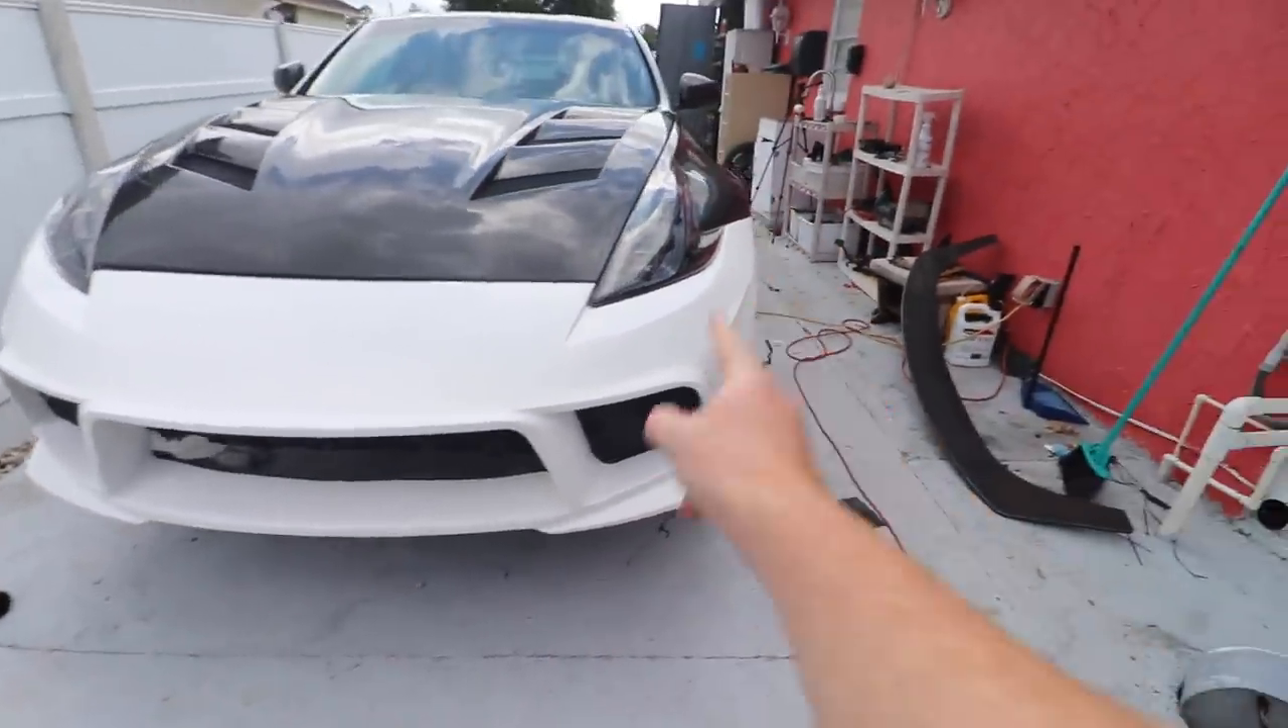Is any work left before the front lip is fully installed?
Yes.